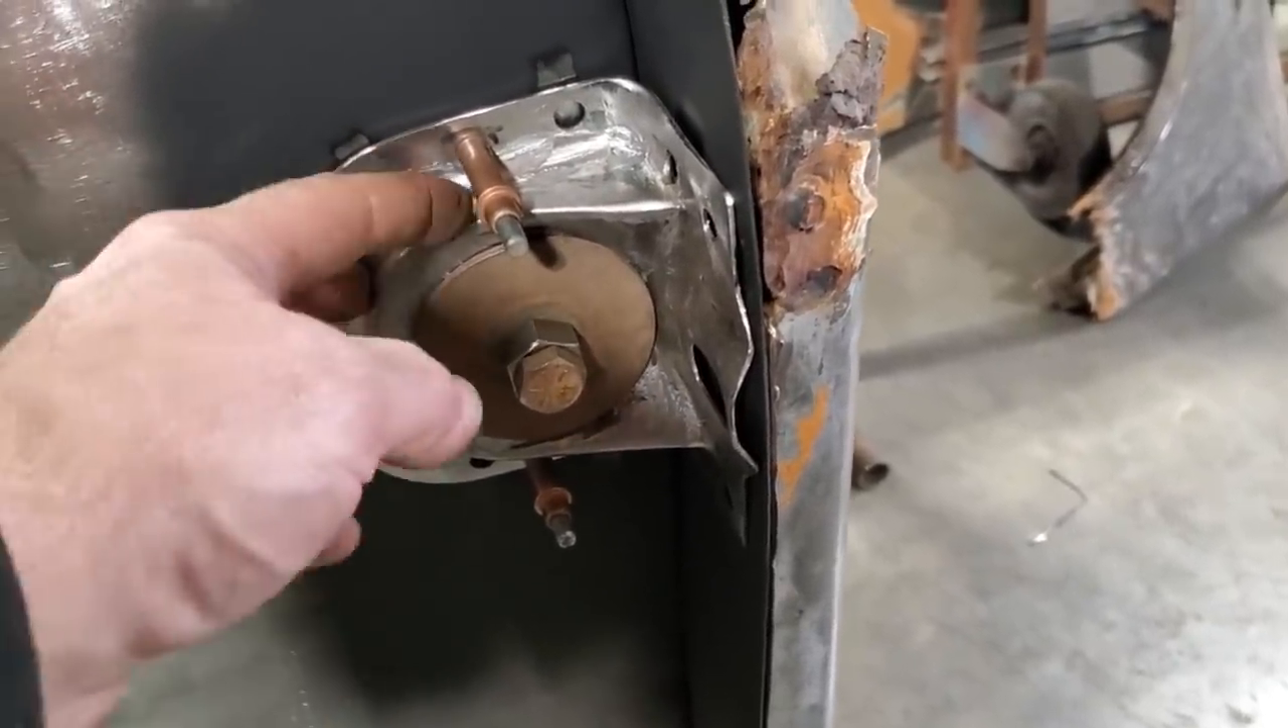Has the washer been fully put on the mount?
Yes.